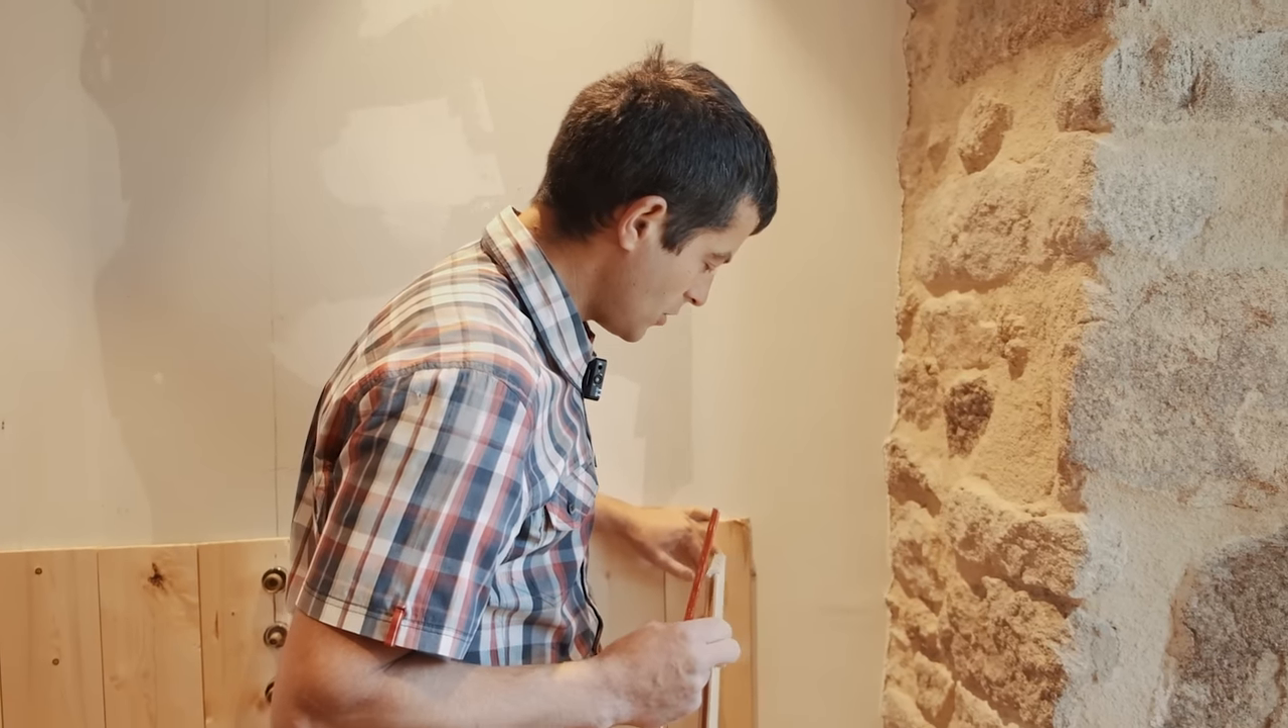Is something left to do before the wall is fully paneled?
Yes.